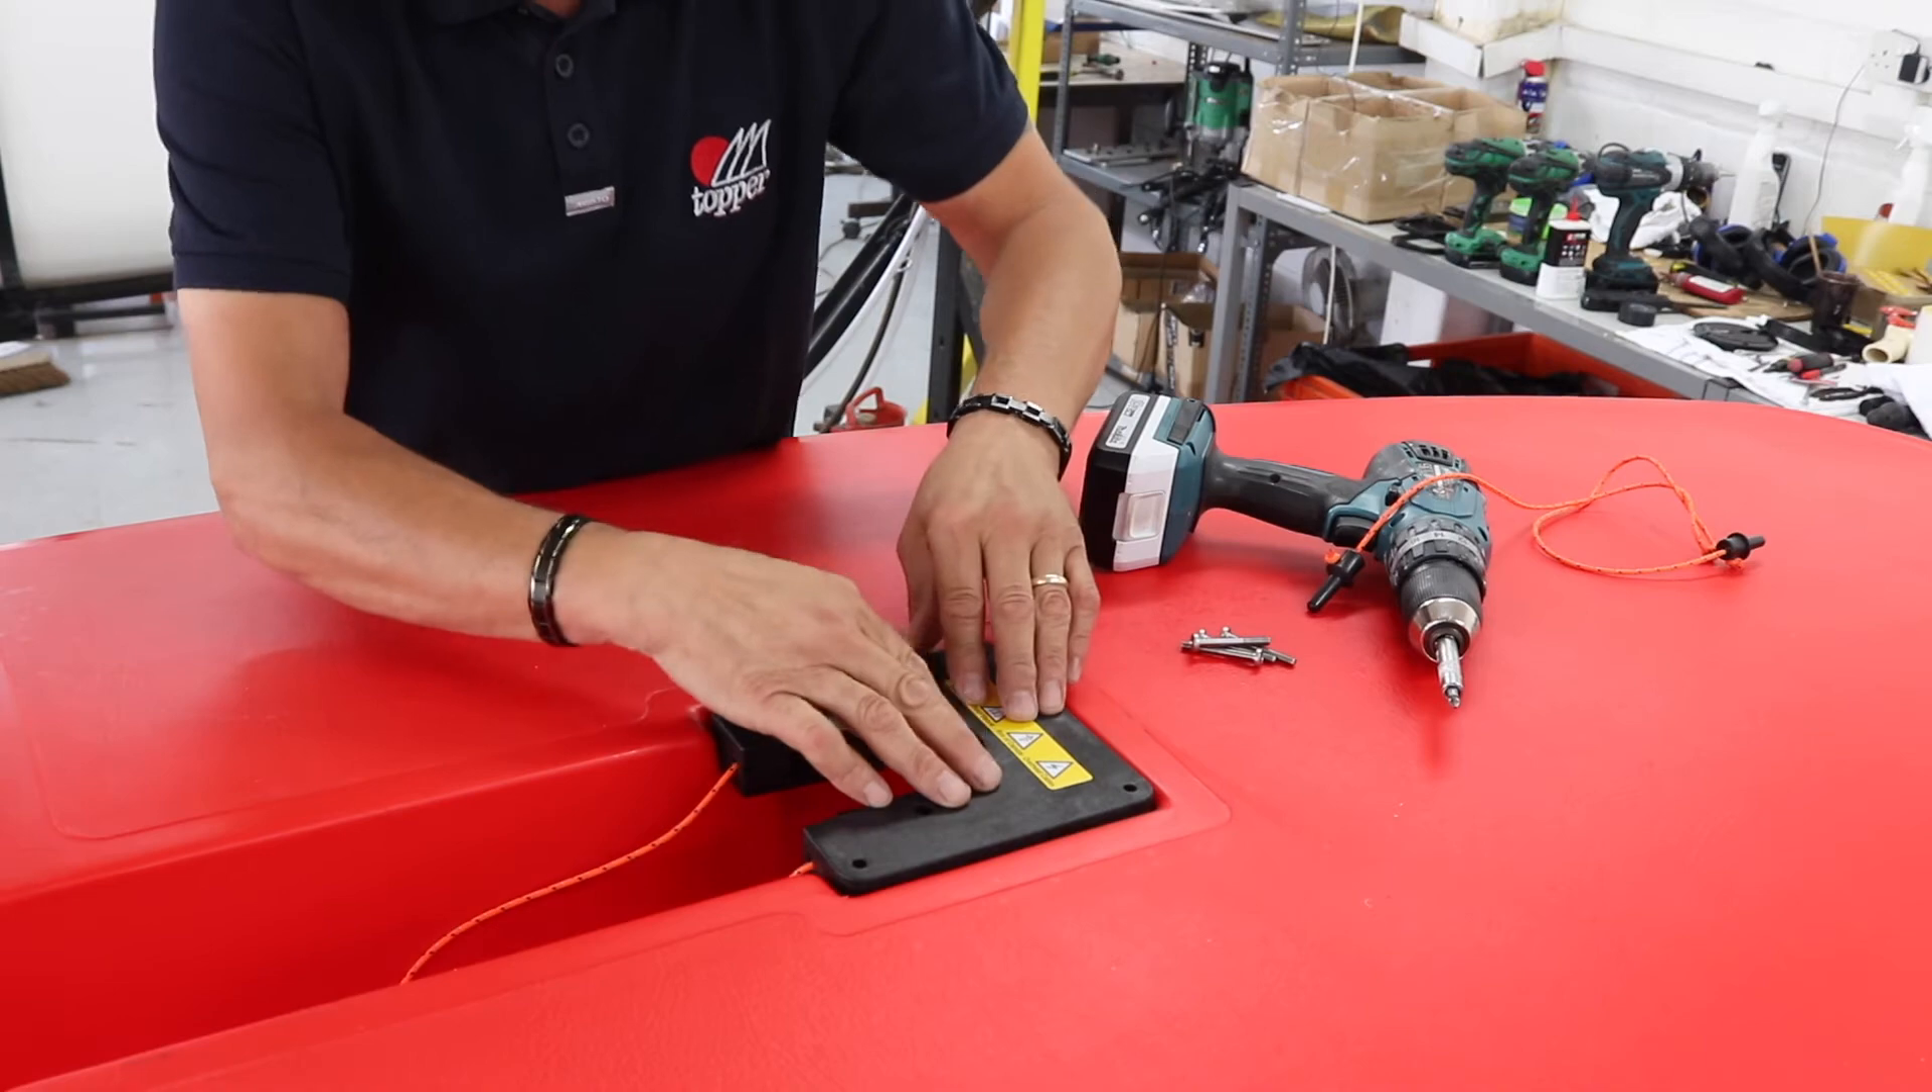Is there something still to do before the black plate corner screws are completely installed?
Yes.